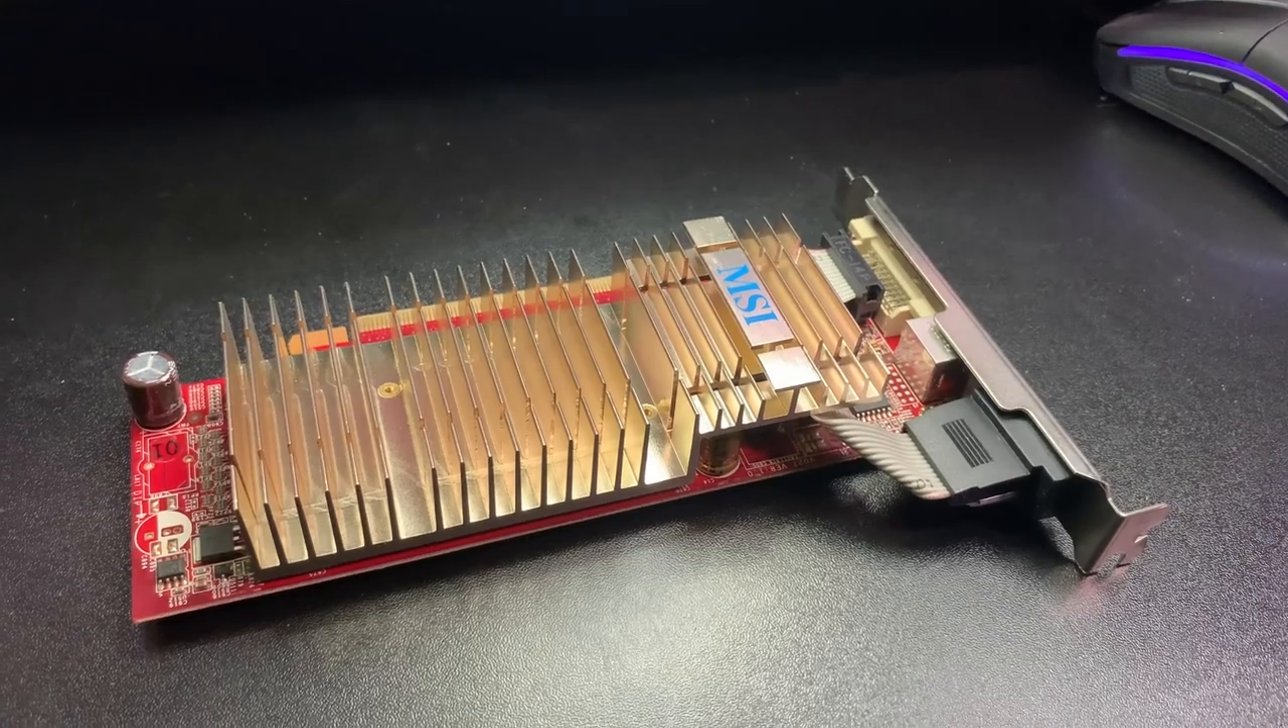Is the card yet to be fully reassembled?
No.